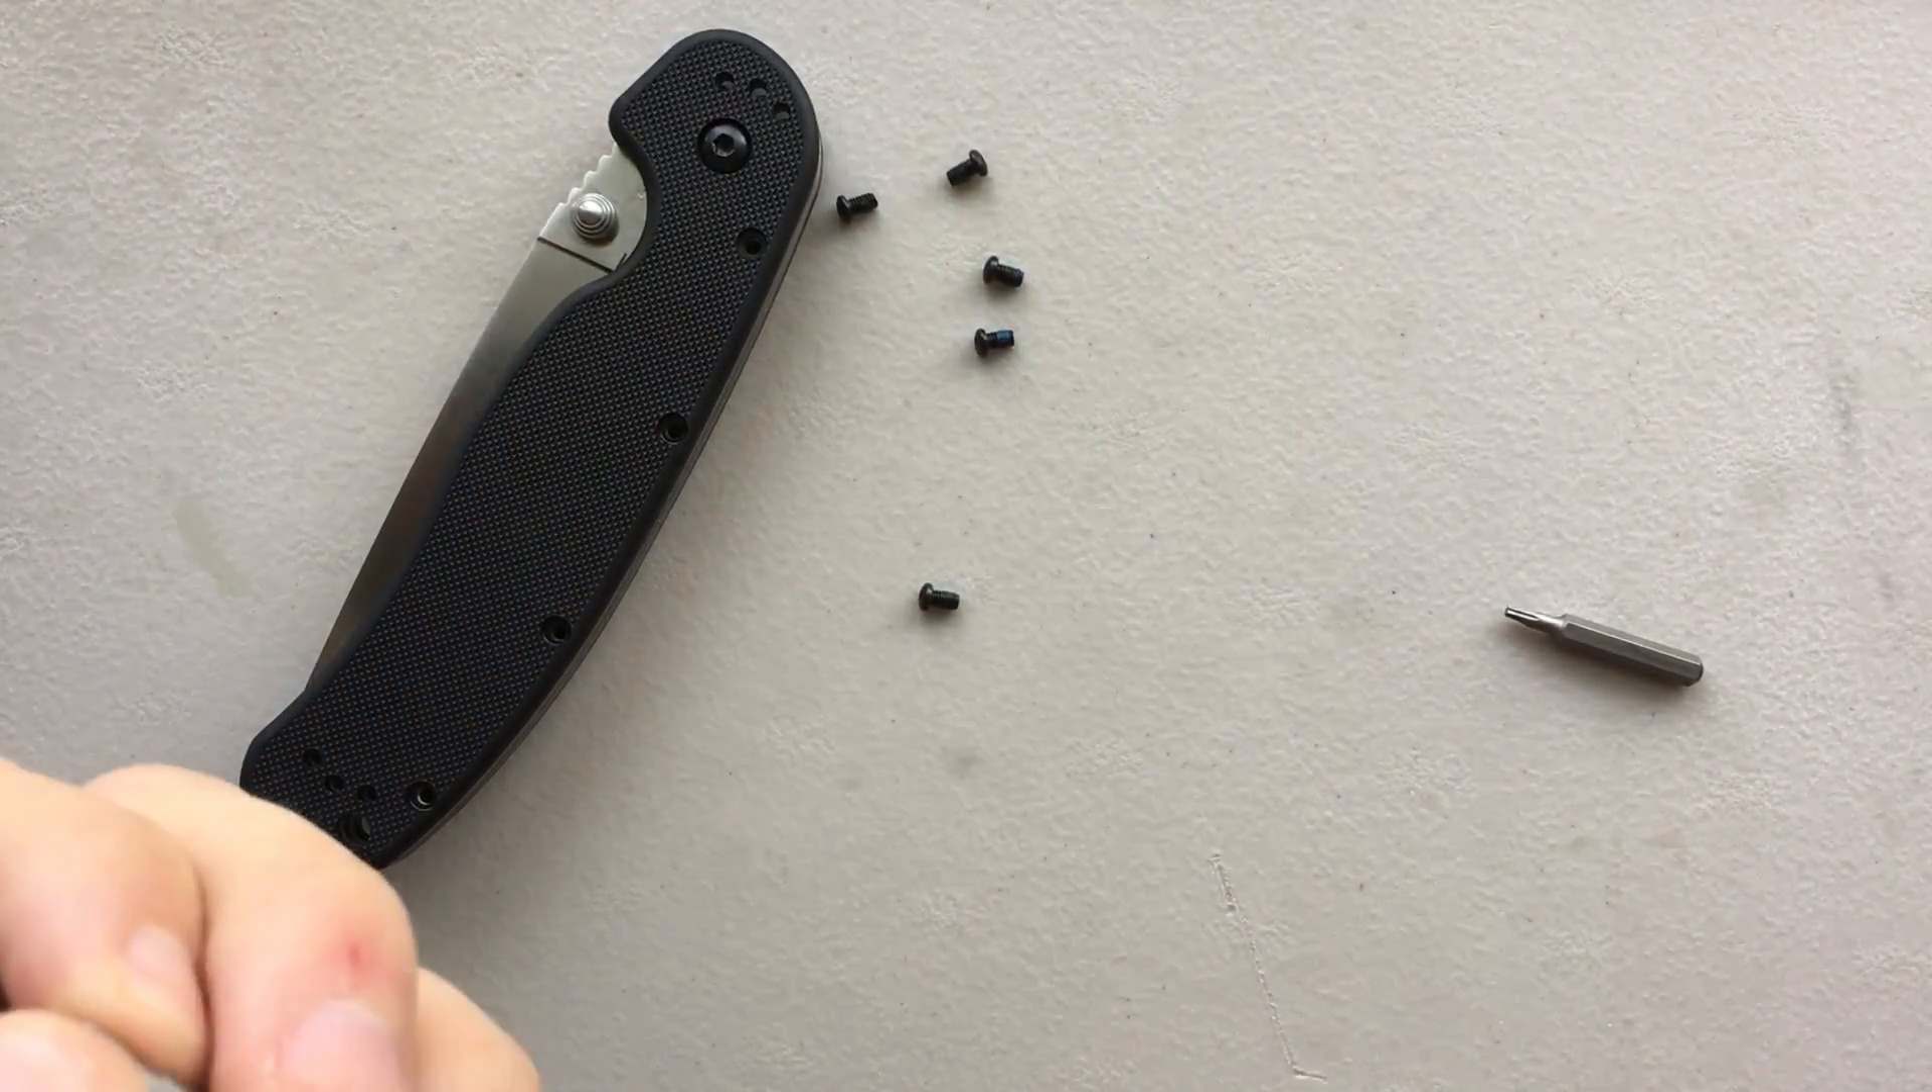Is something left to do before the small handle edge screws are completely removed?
No.